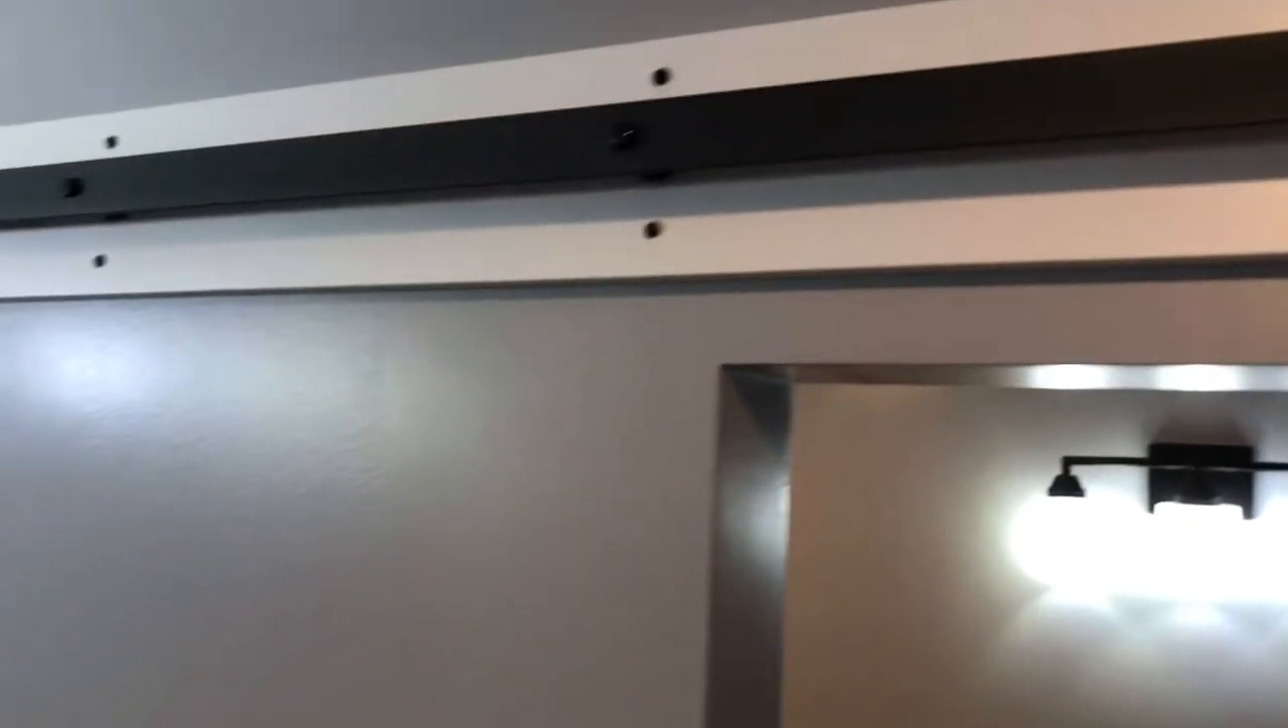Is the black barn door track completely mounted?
Yes.